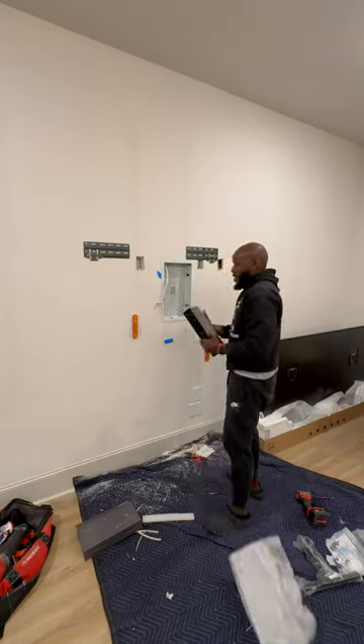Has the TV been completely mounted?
No.